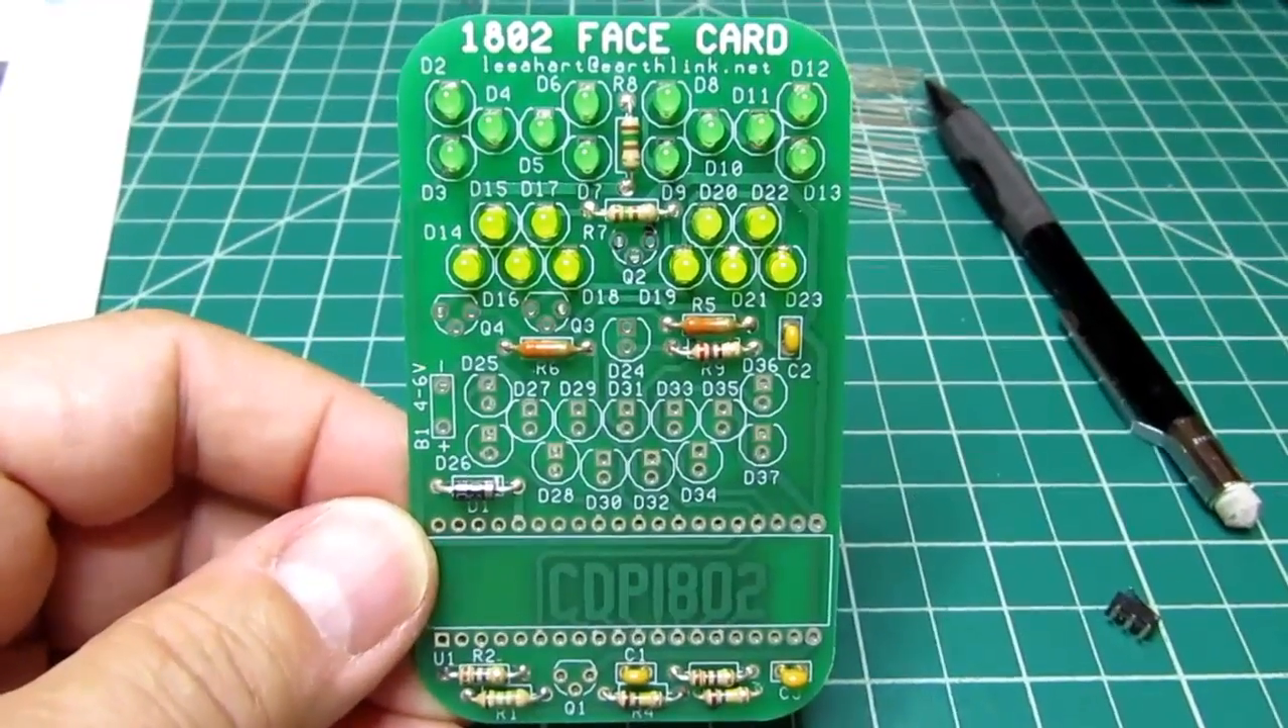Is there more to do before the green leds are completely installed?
No.